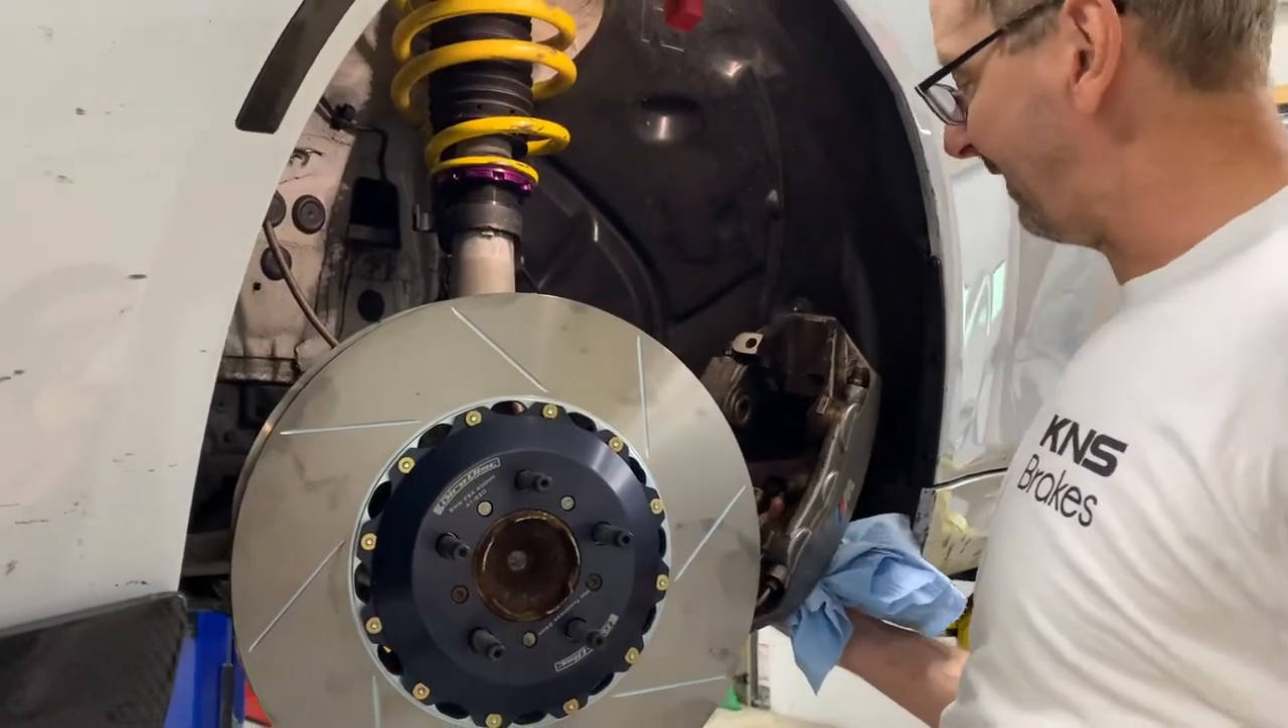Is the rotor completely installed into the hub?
Yes.